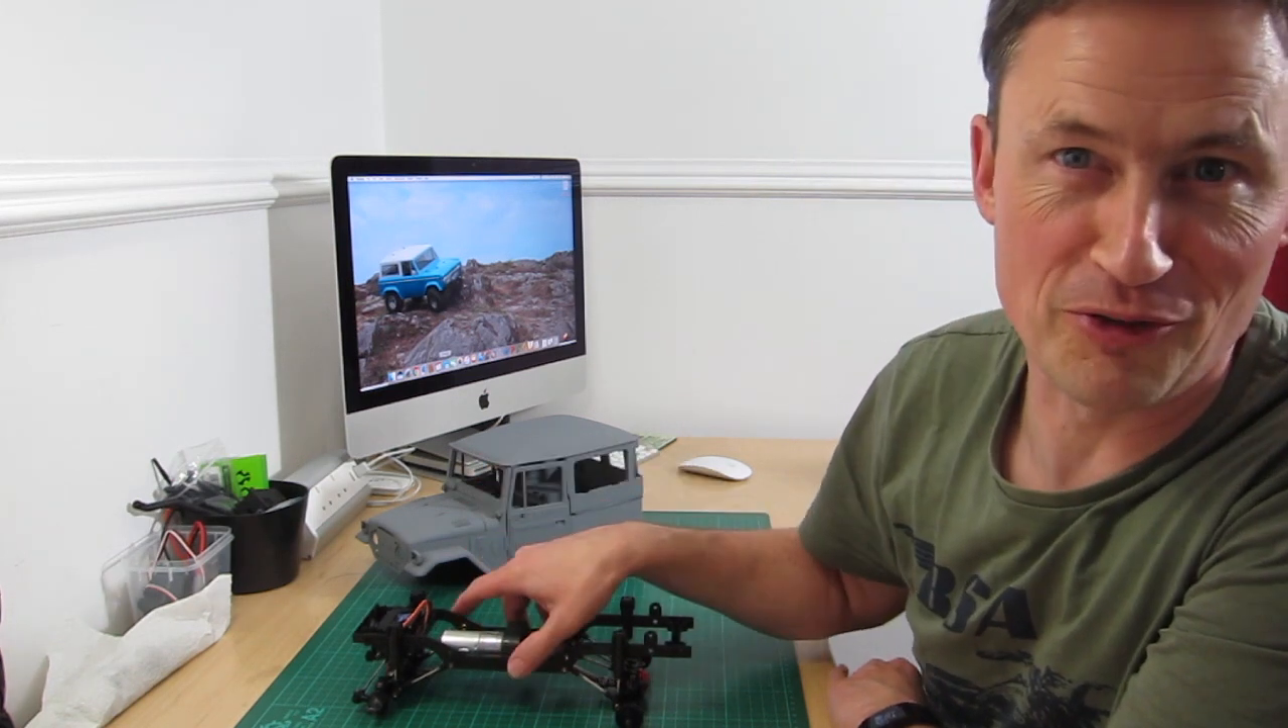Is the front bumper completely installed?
No.